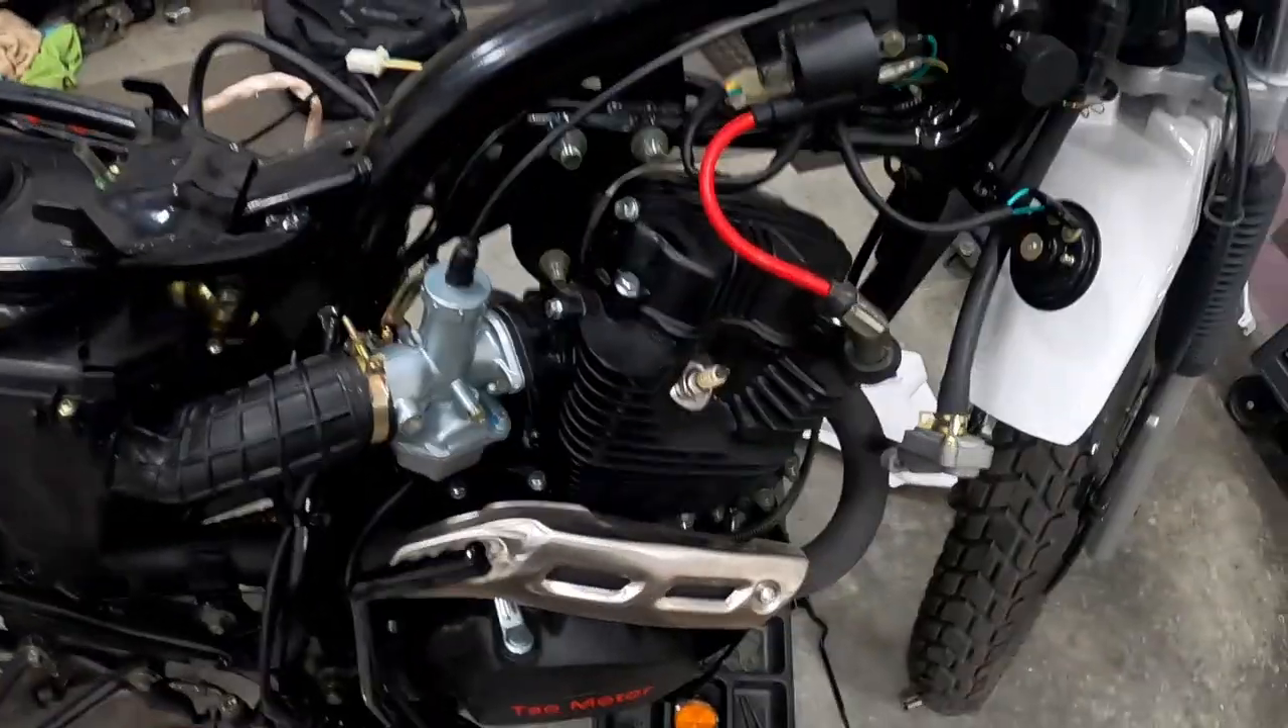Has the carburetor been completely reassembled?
Yes.